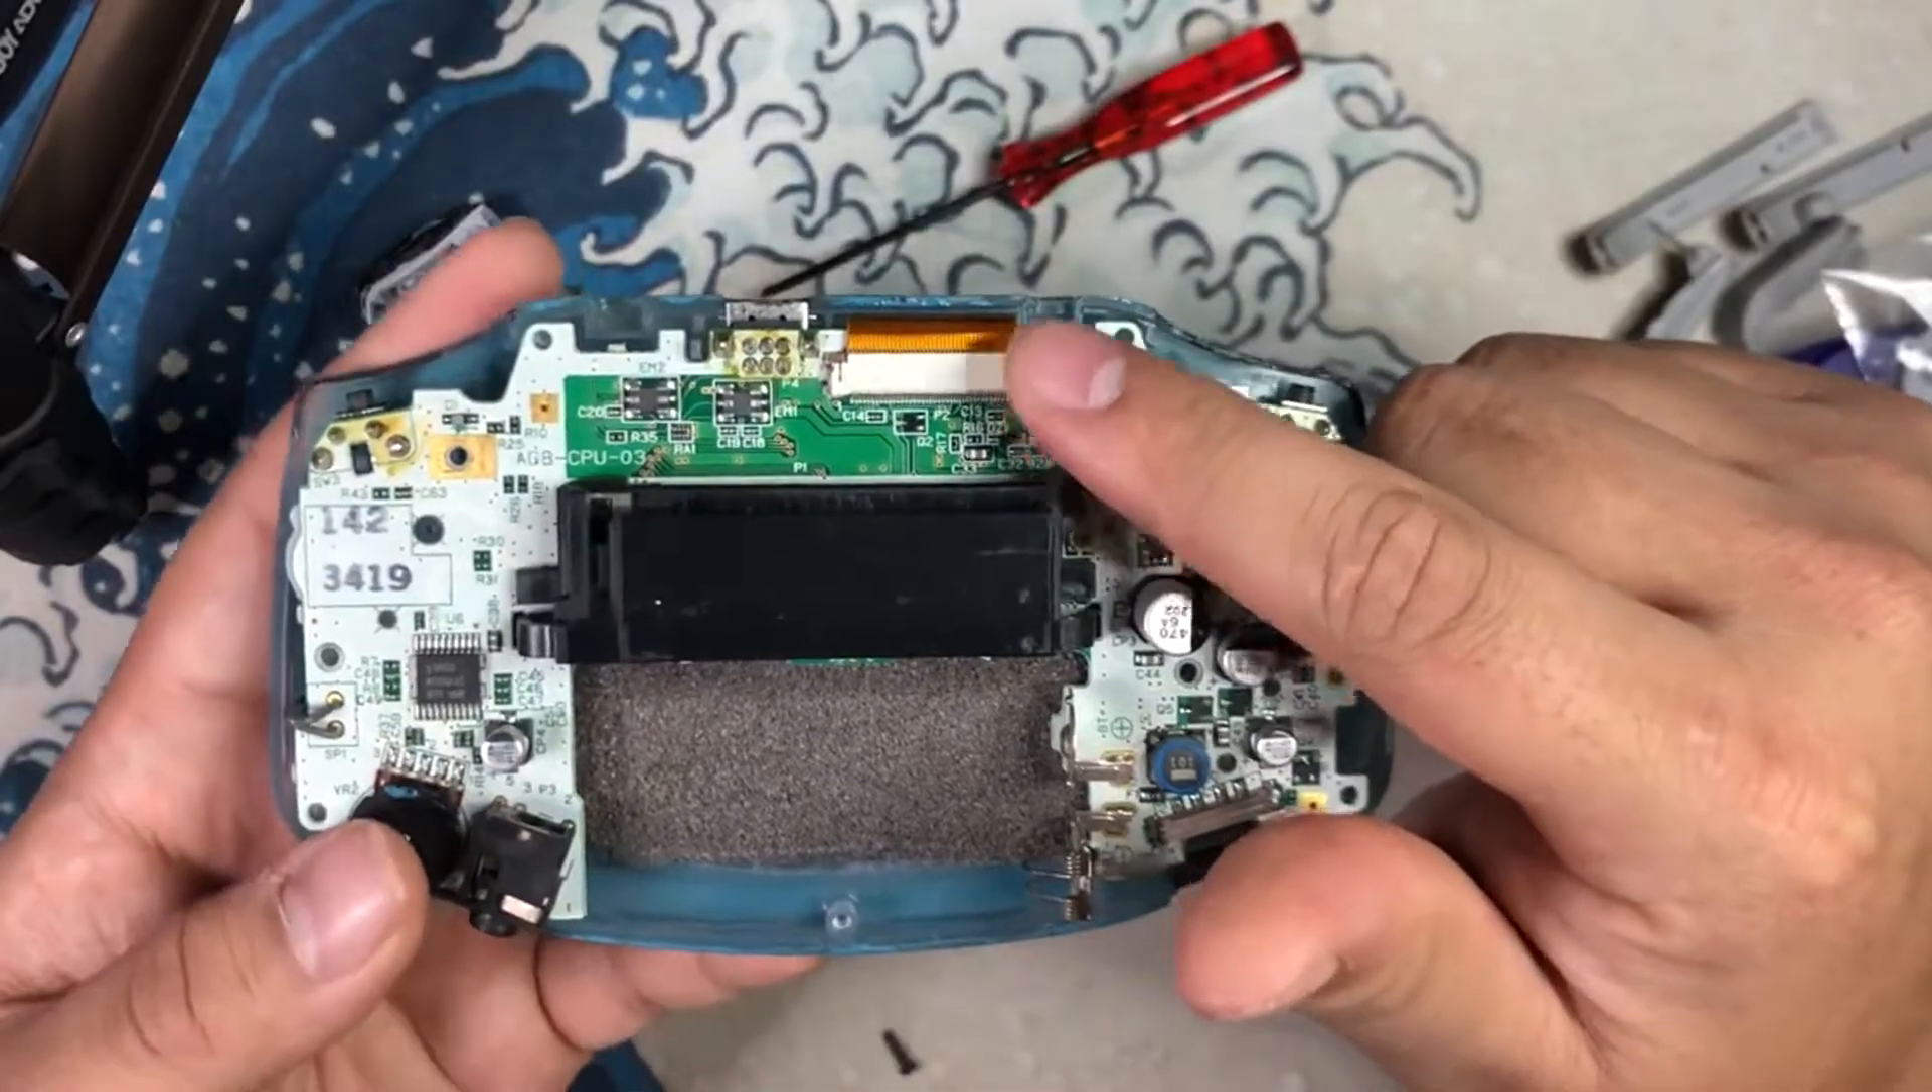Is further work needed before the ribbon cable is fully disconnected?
Yes.